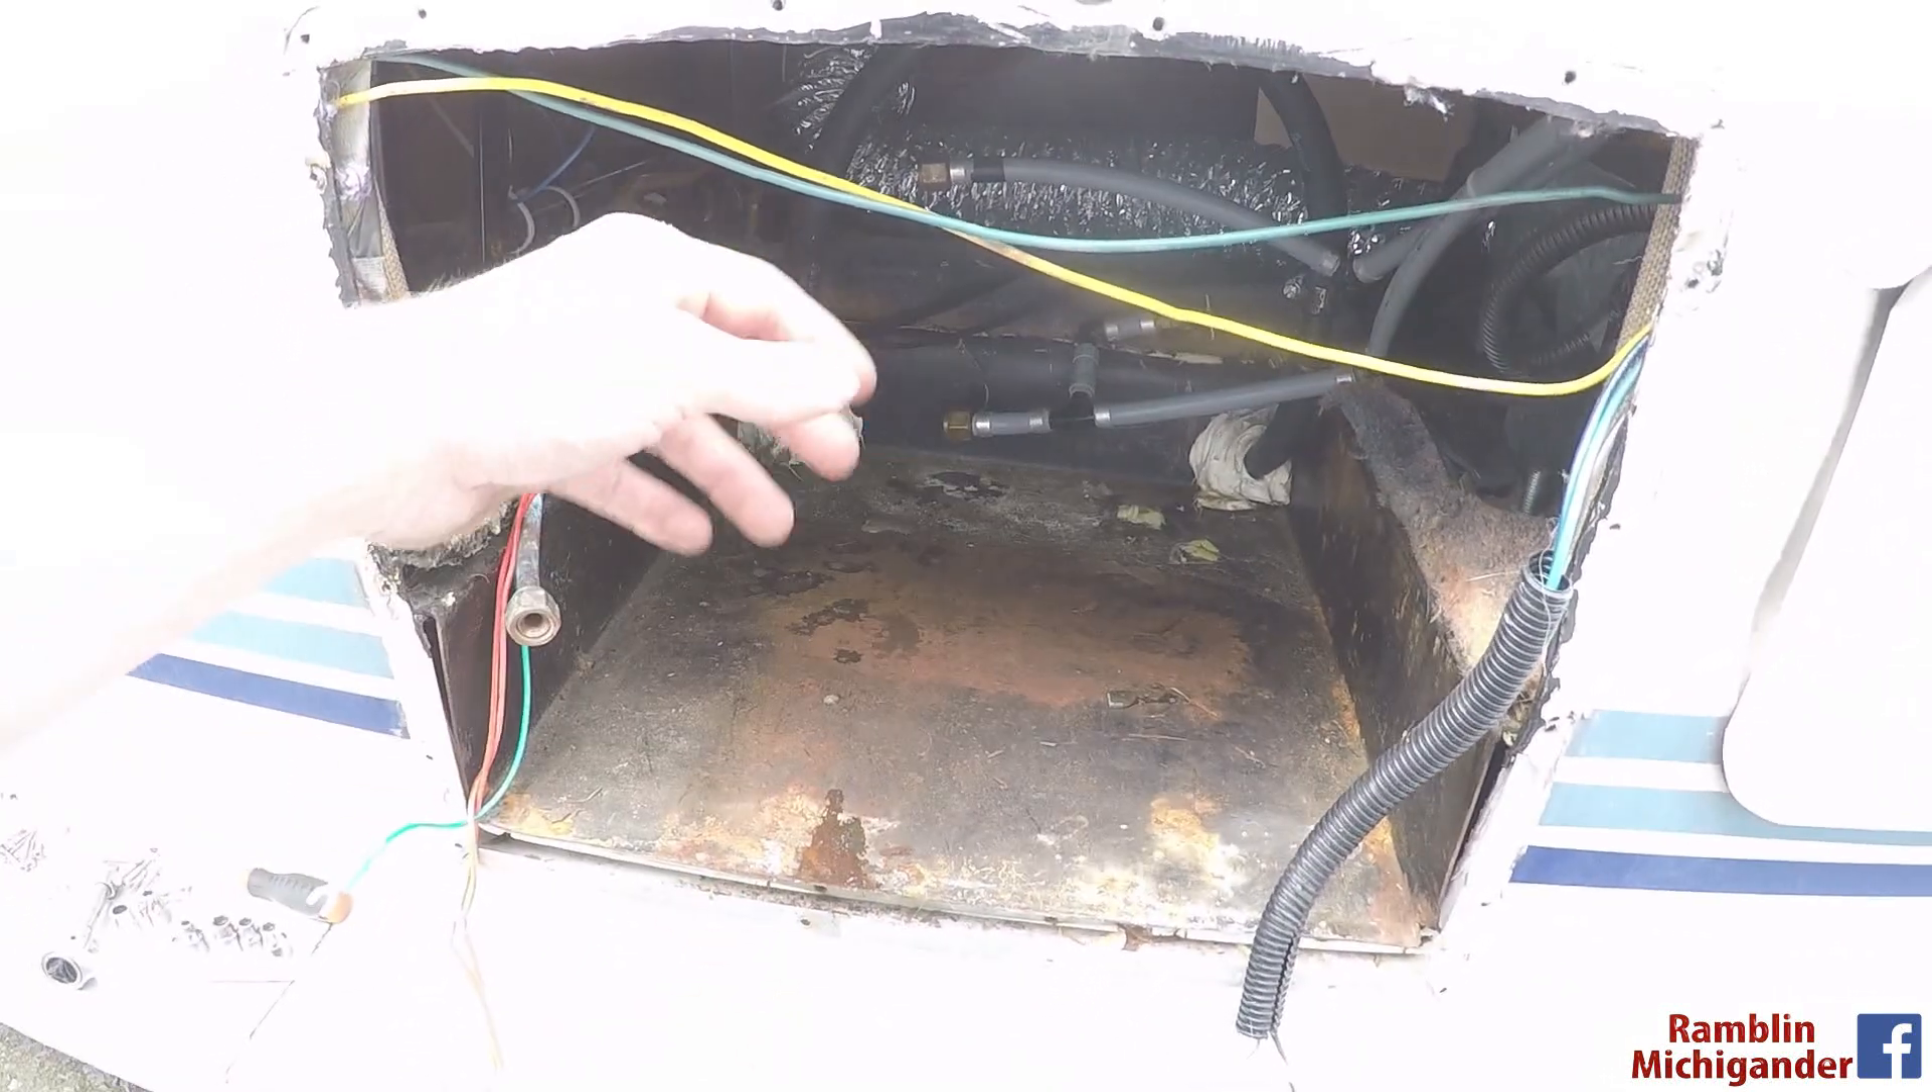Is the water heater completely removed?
Yes.